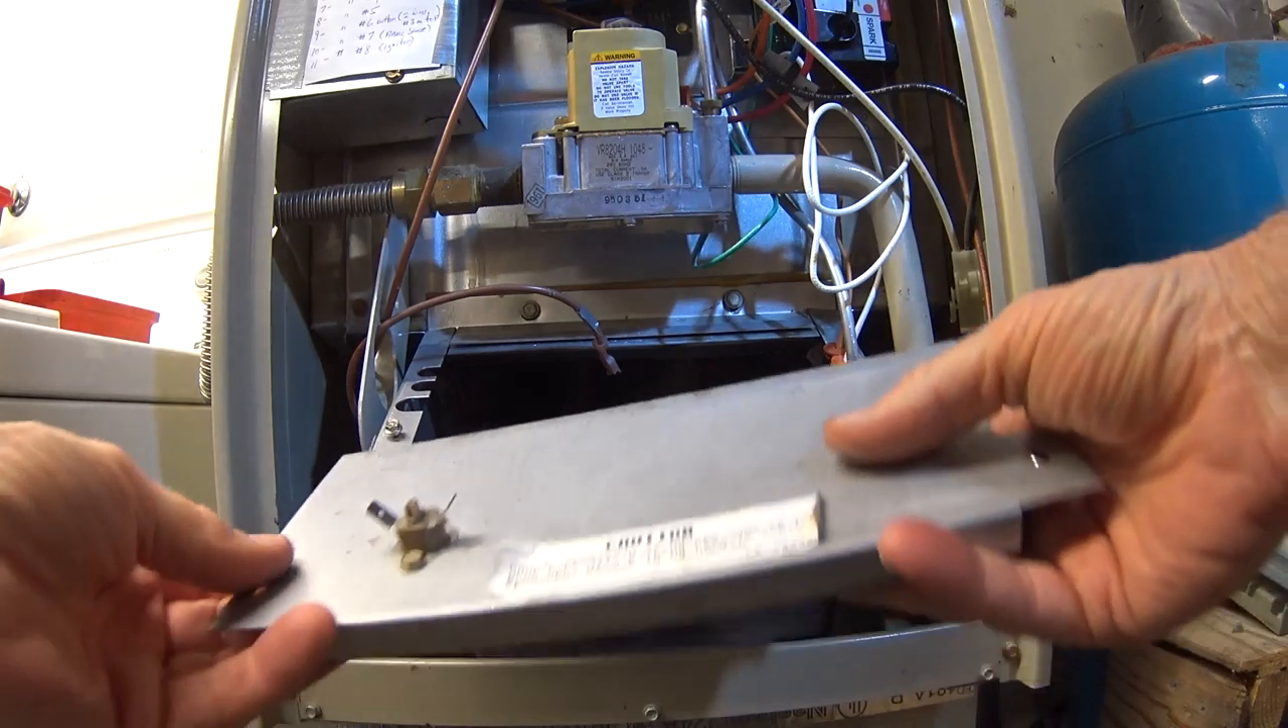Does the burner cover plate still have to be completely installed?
Yes.